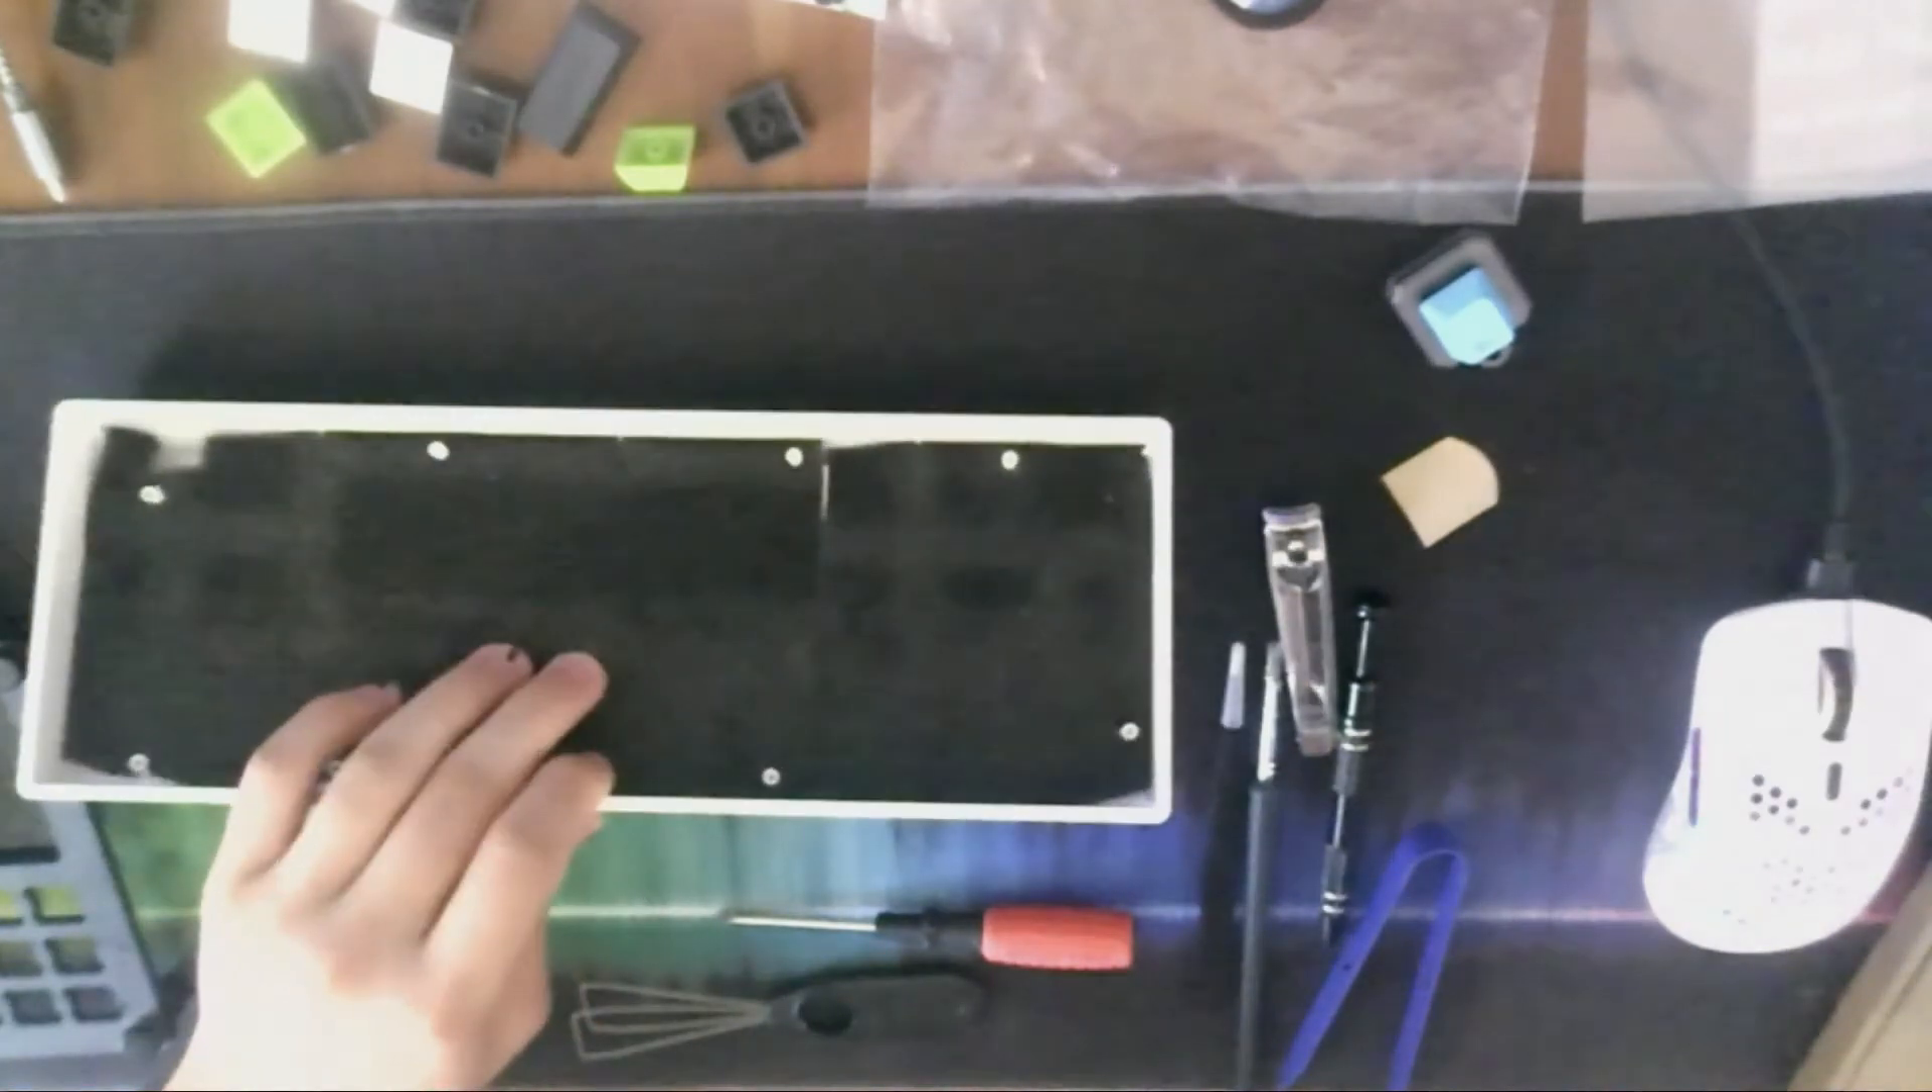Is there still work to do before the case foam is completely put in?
No.